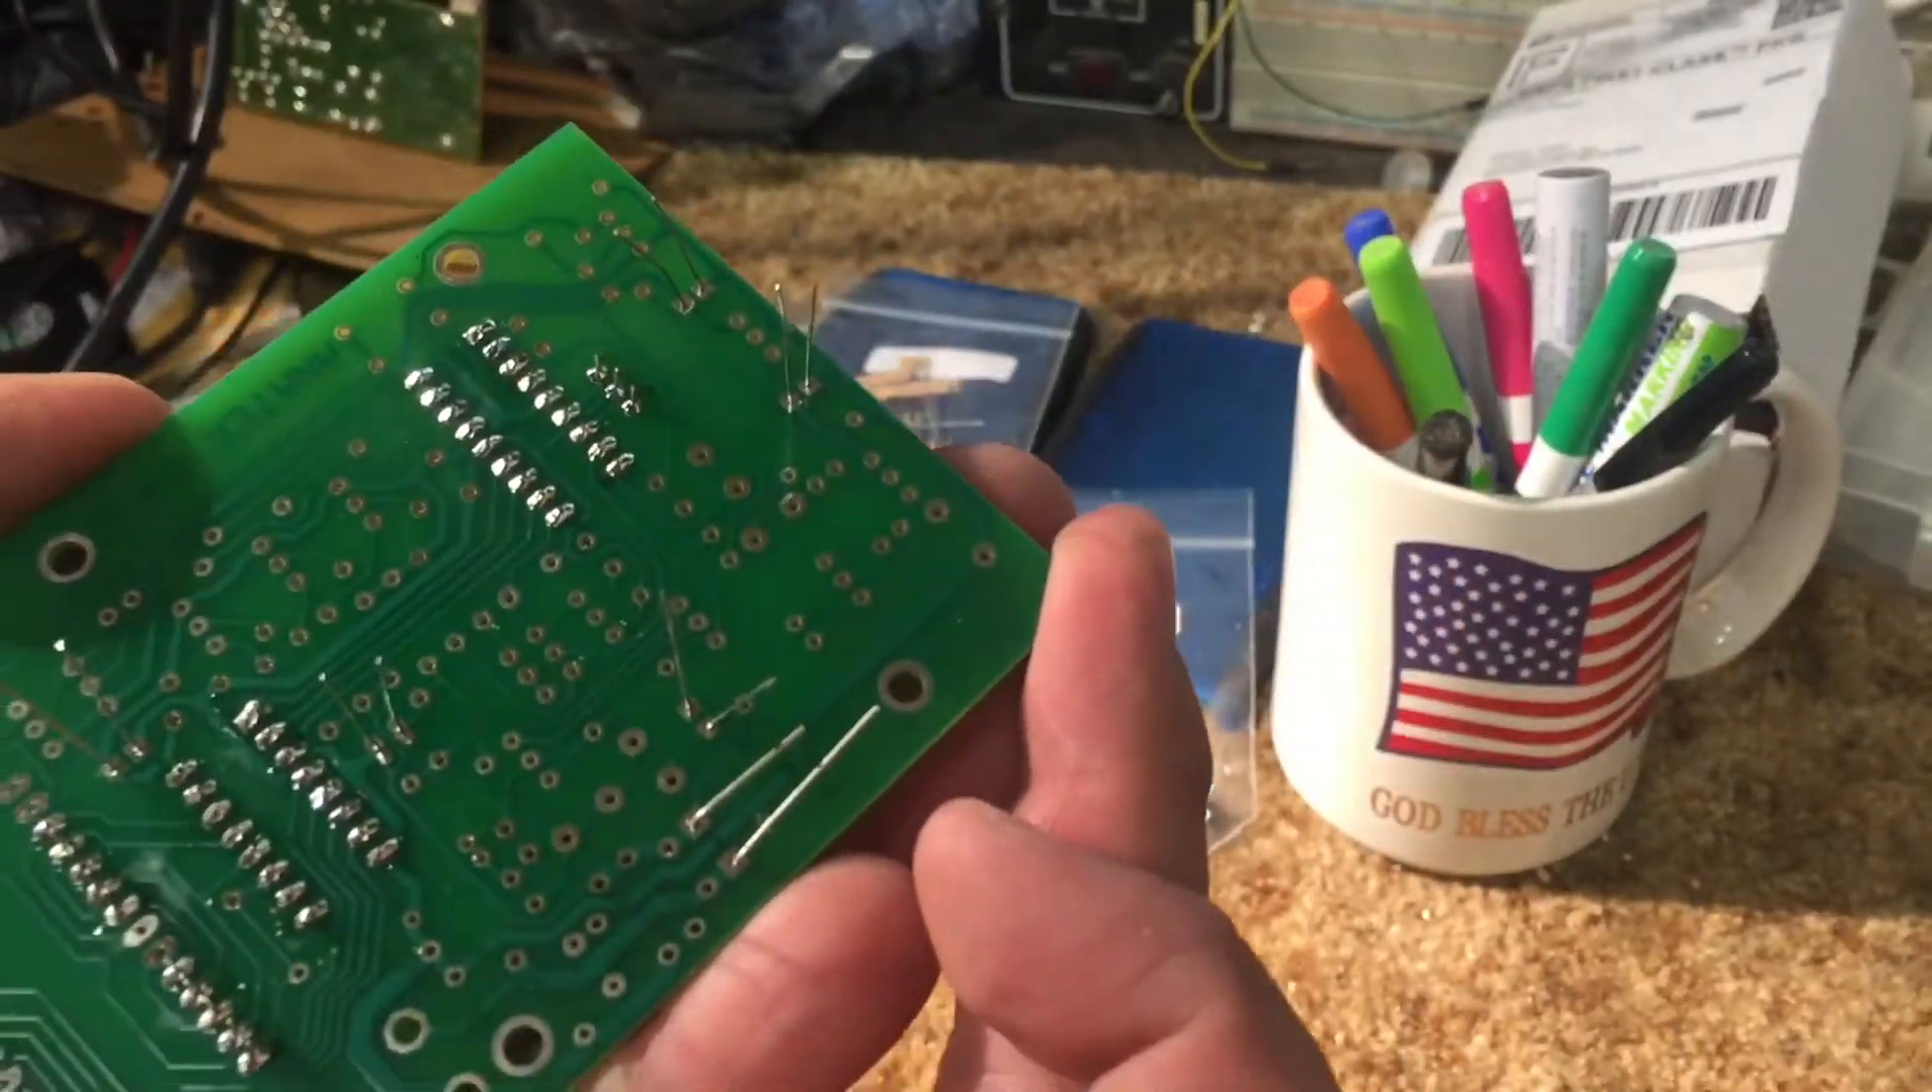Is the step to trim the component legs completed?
No.